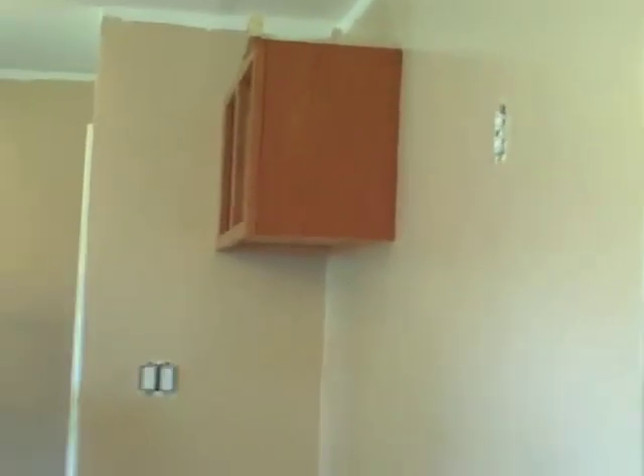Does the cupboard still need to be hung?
No.